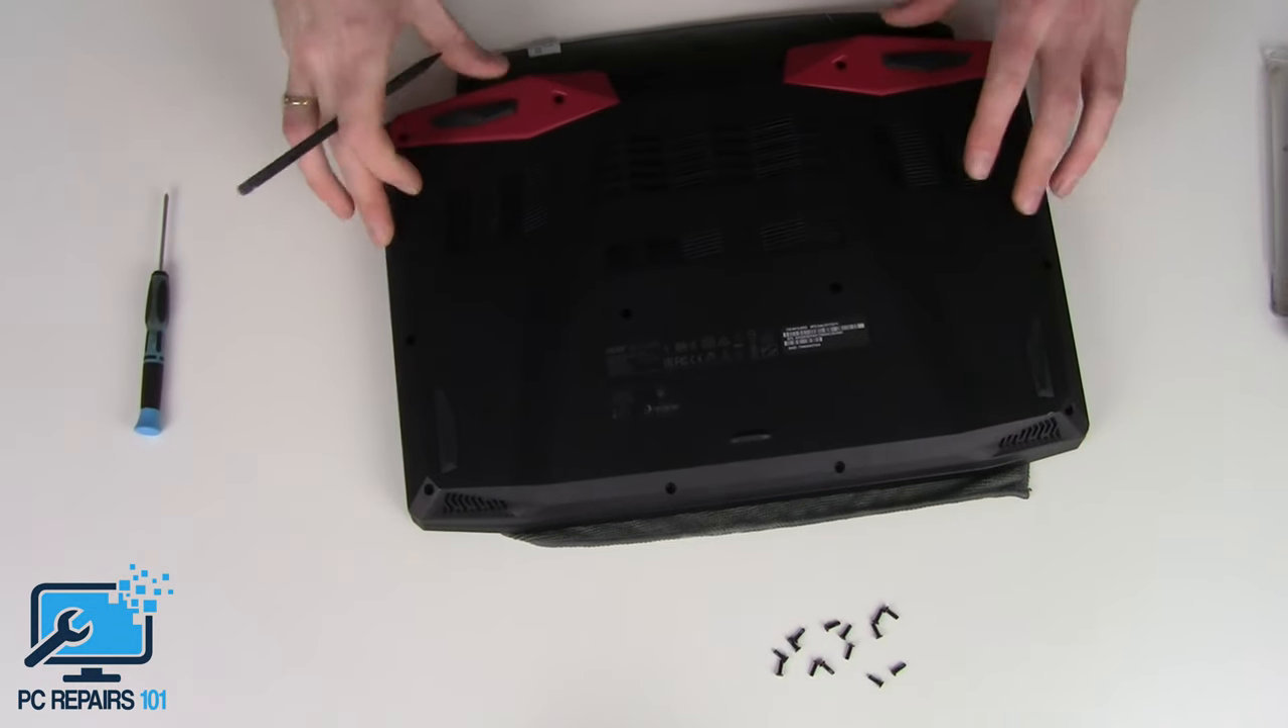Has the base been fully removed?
No.